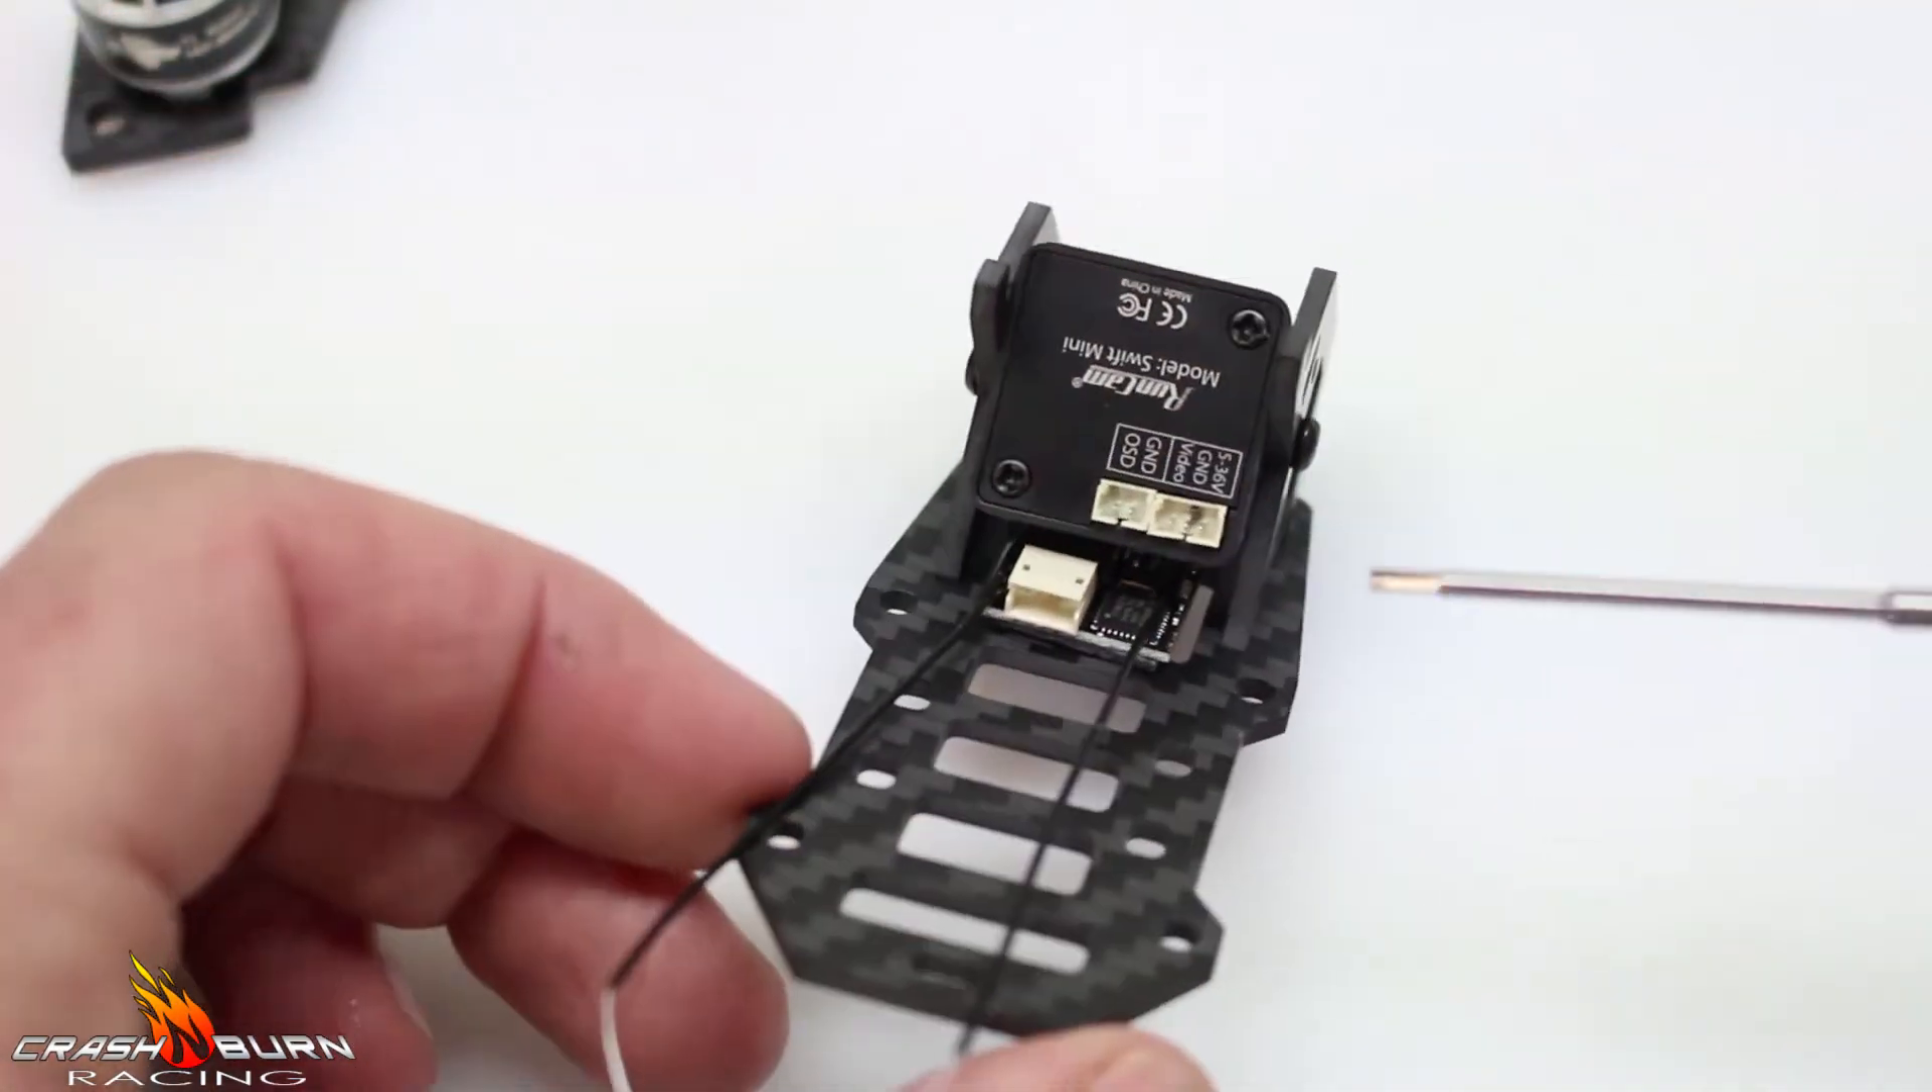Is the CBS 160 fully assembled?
No.